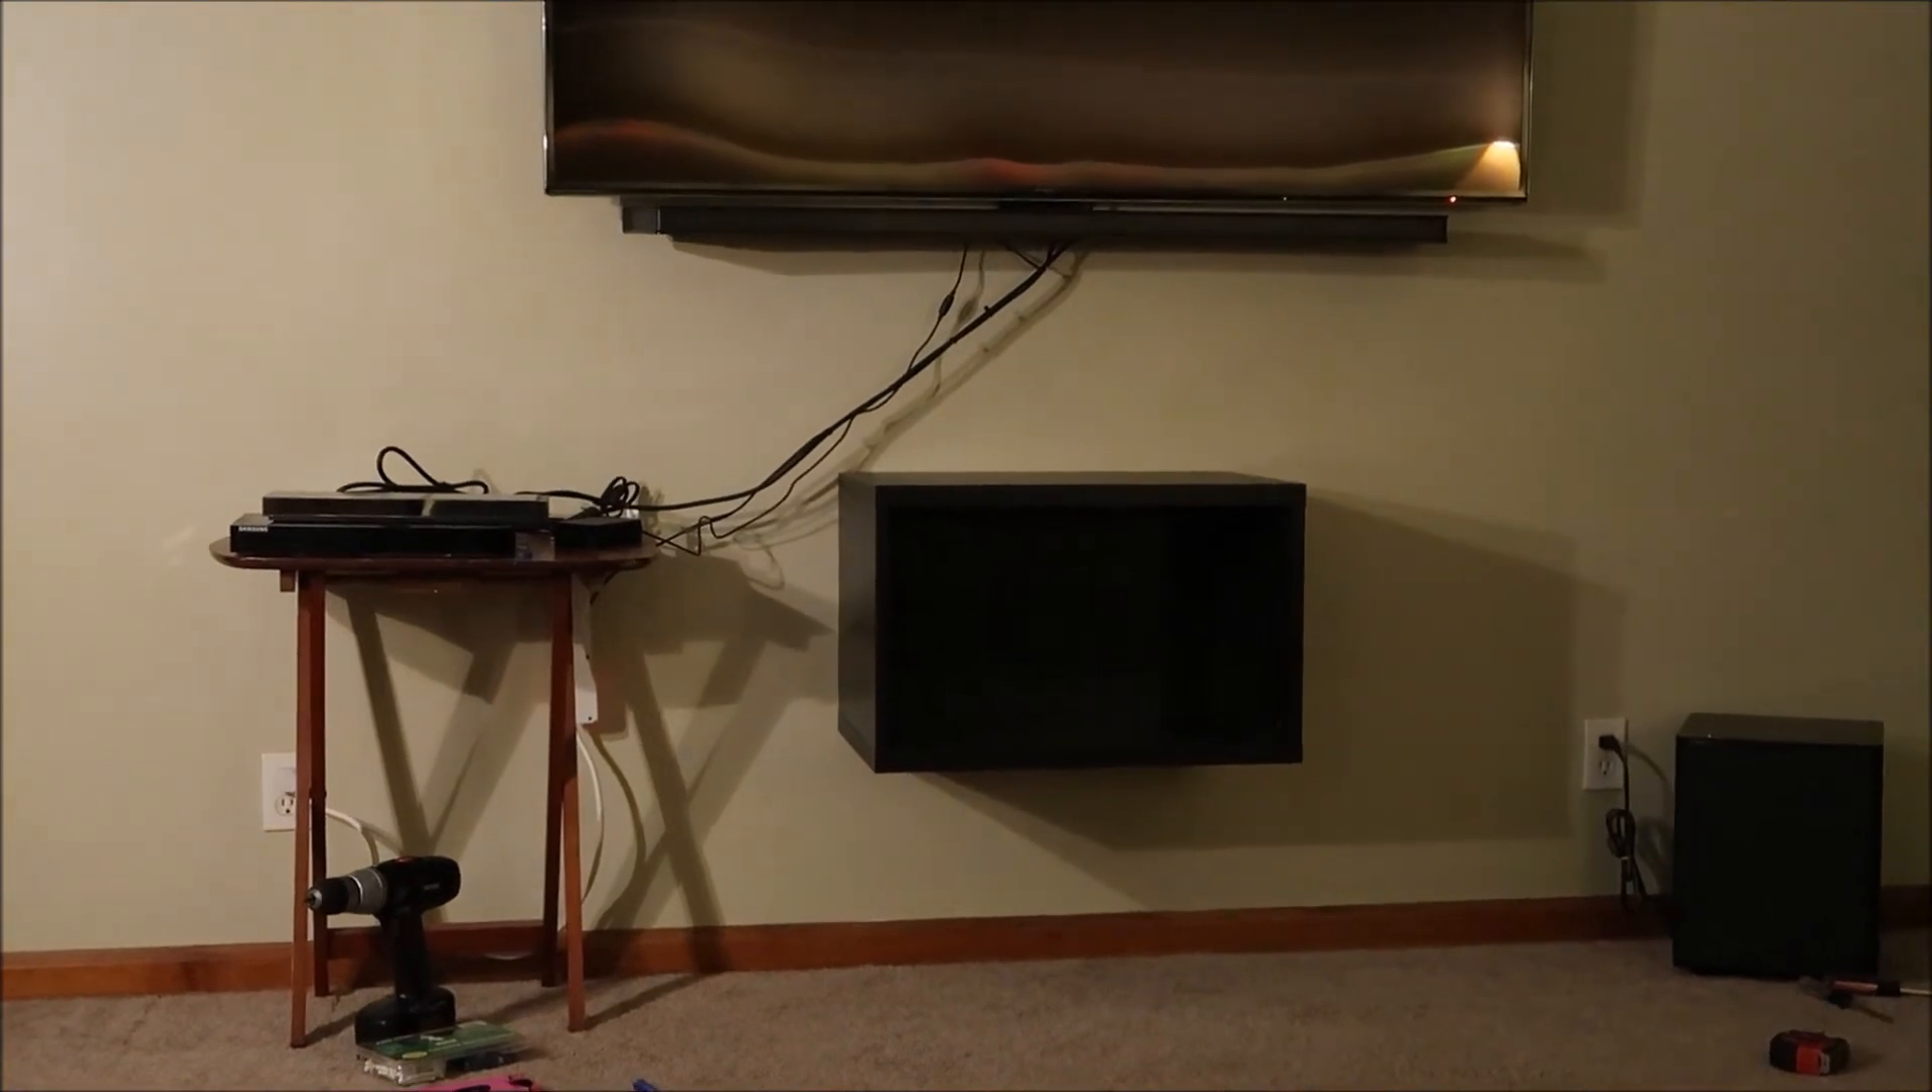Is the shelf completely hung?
Yes.